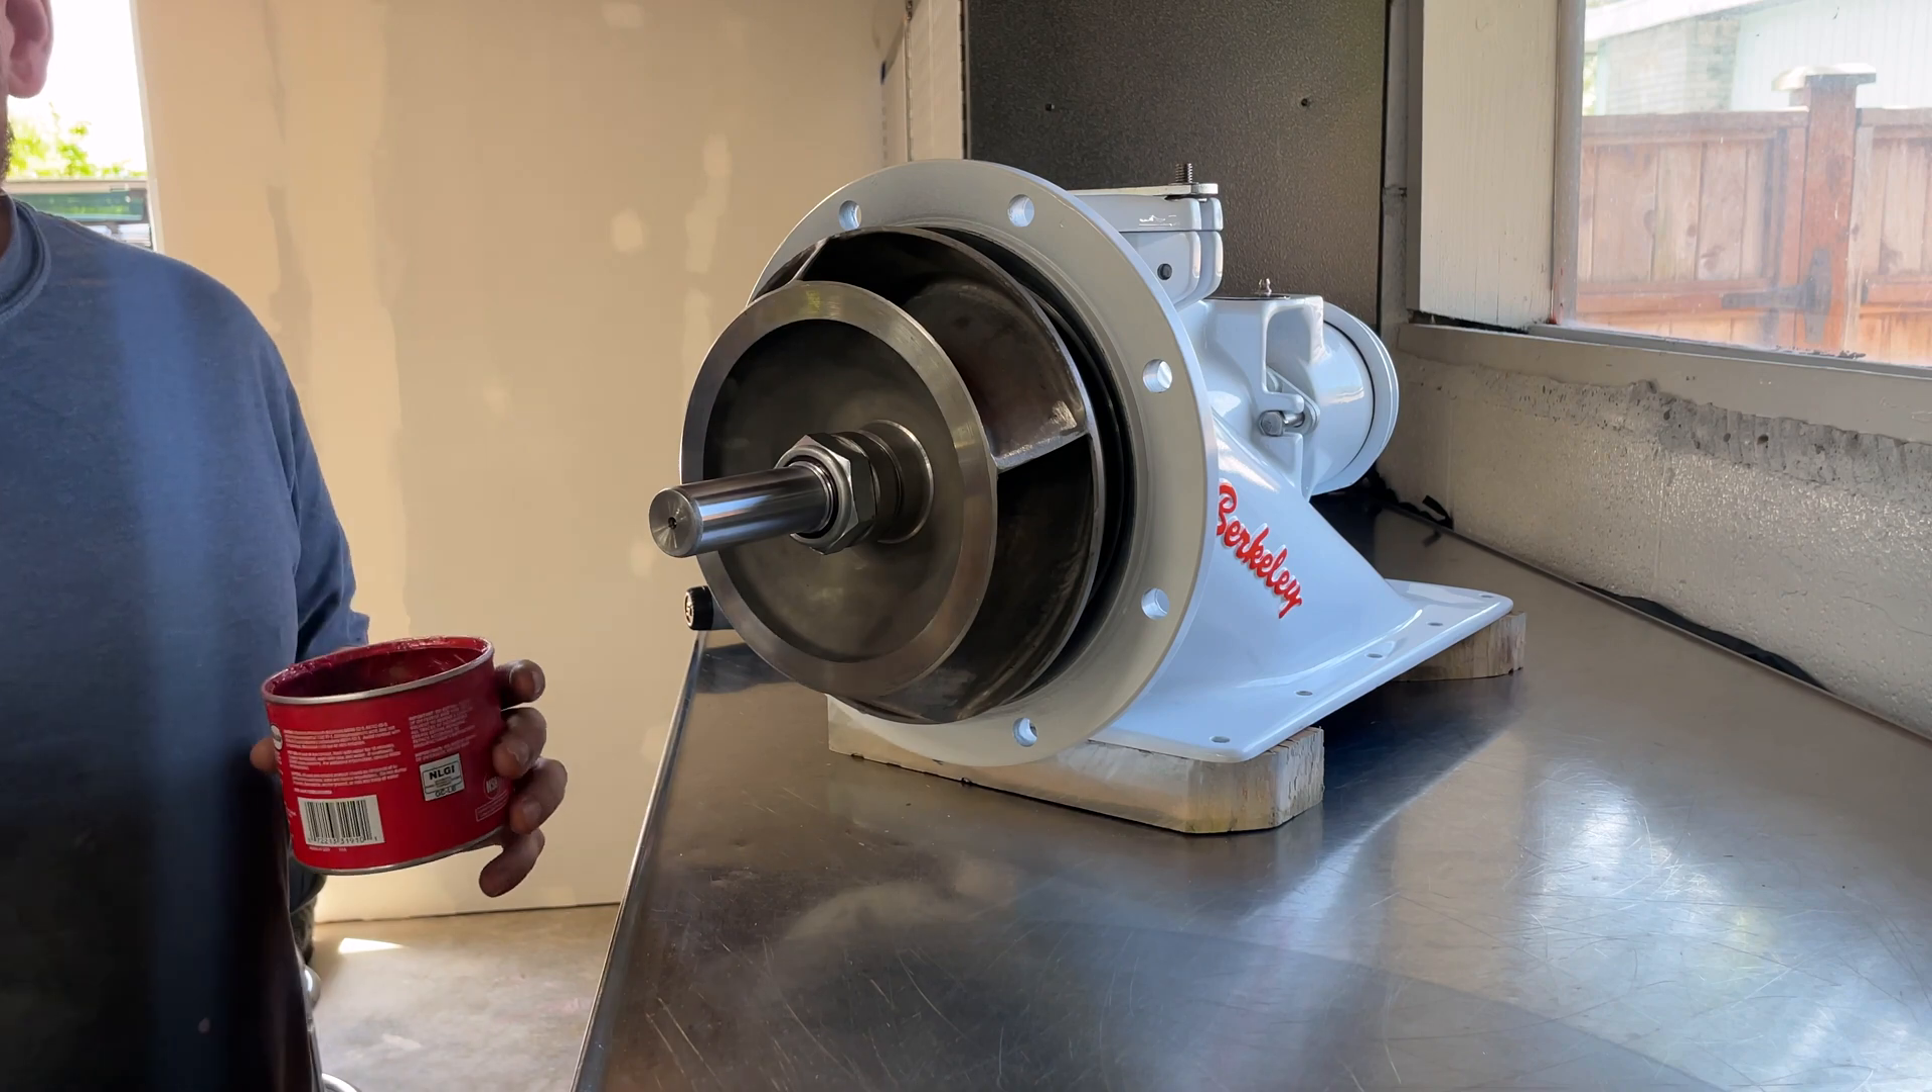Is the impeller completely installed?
Yes.